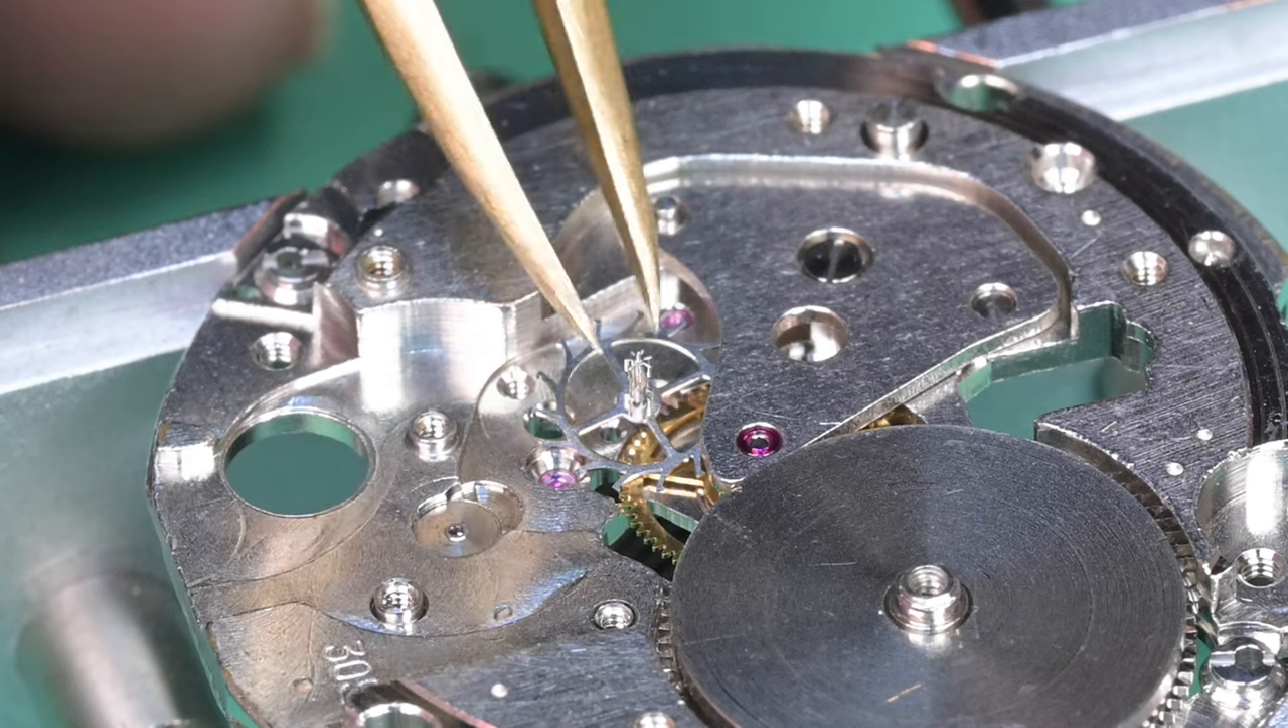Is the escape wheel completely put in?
No.